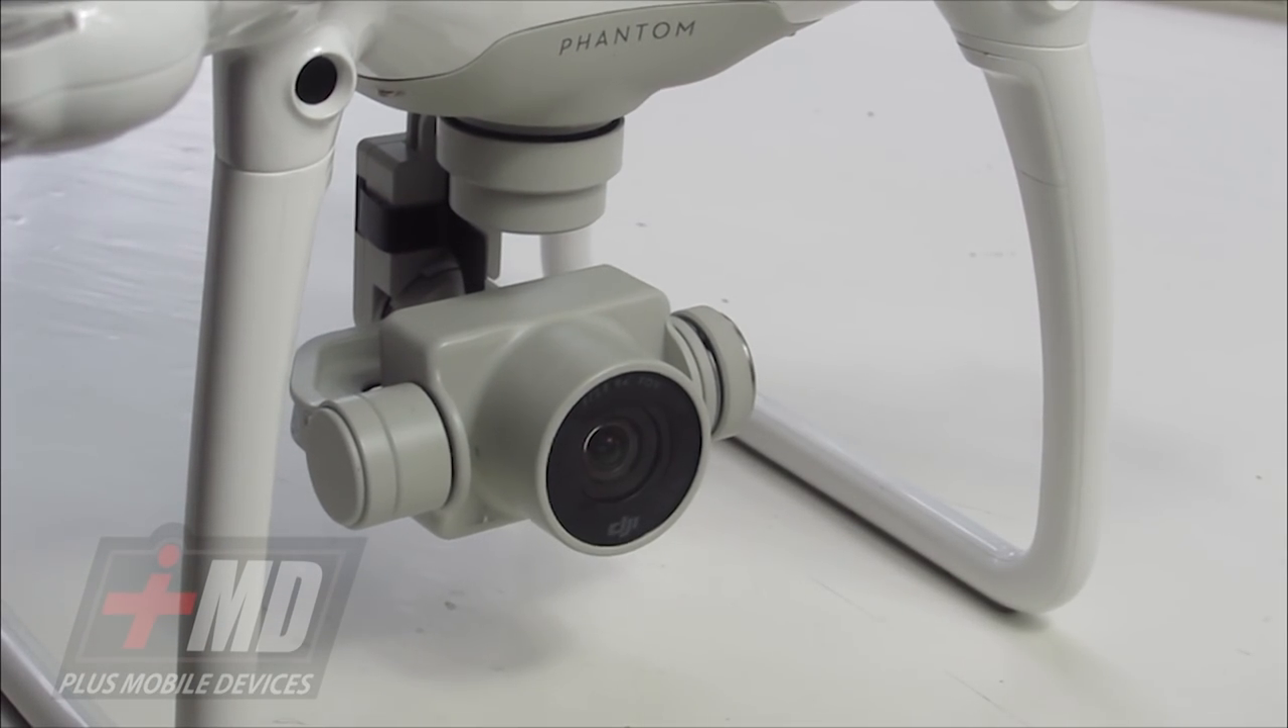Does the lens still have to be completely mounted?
No.